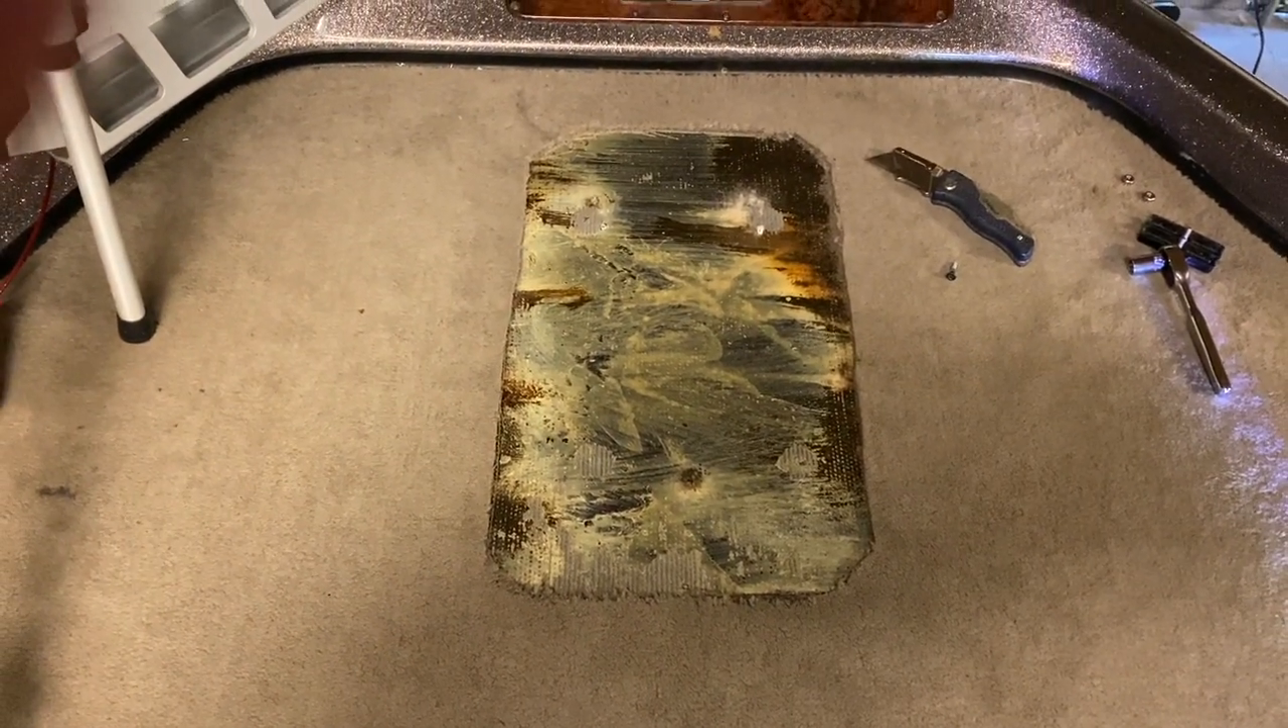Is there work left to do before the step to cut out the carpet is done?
No.